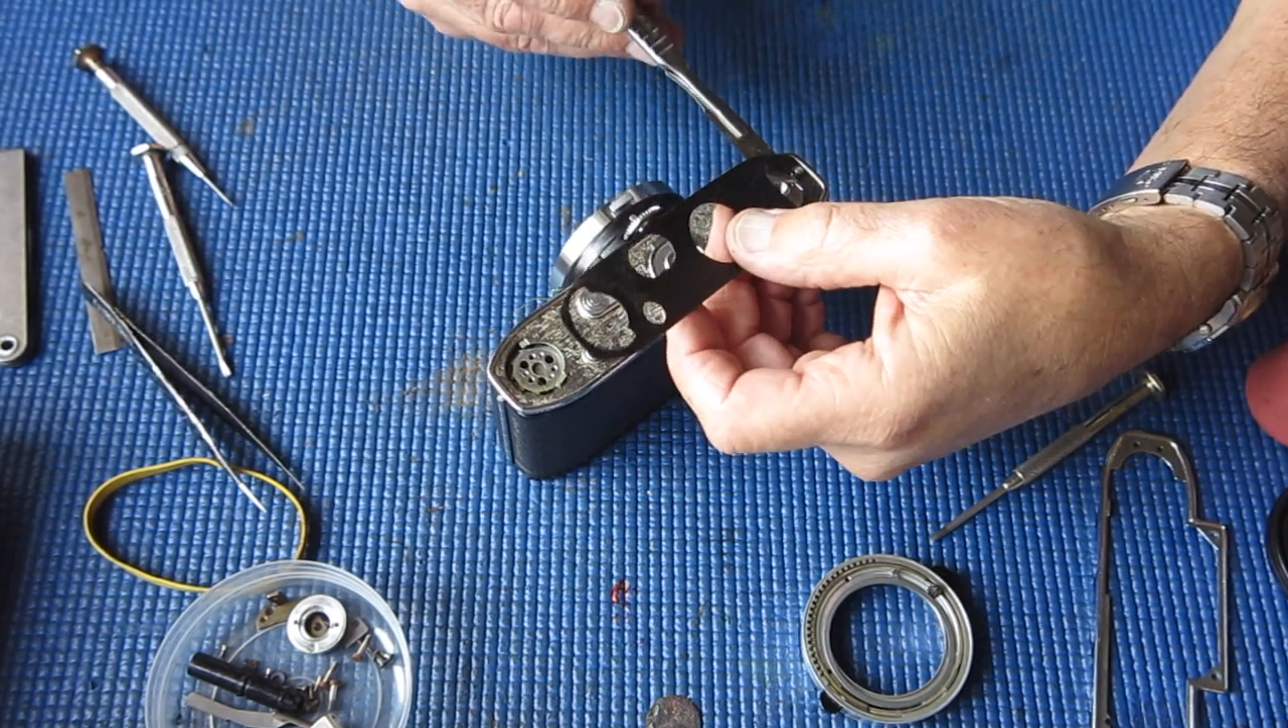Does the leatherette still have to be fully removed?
Yes.